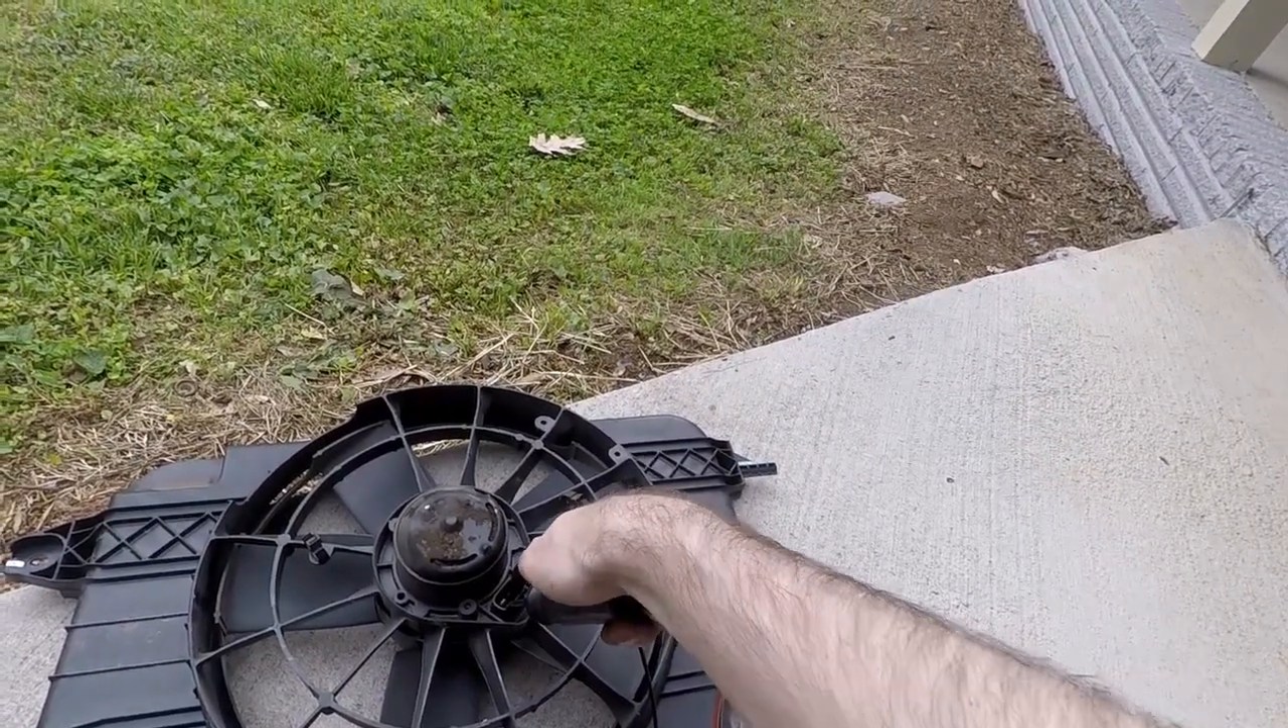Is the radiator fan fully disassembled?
No.